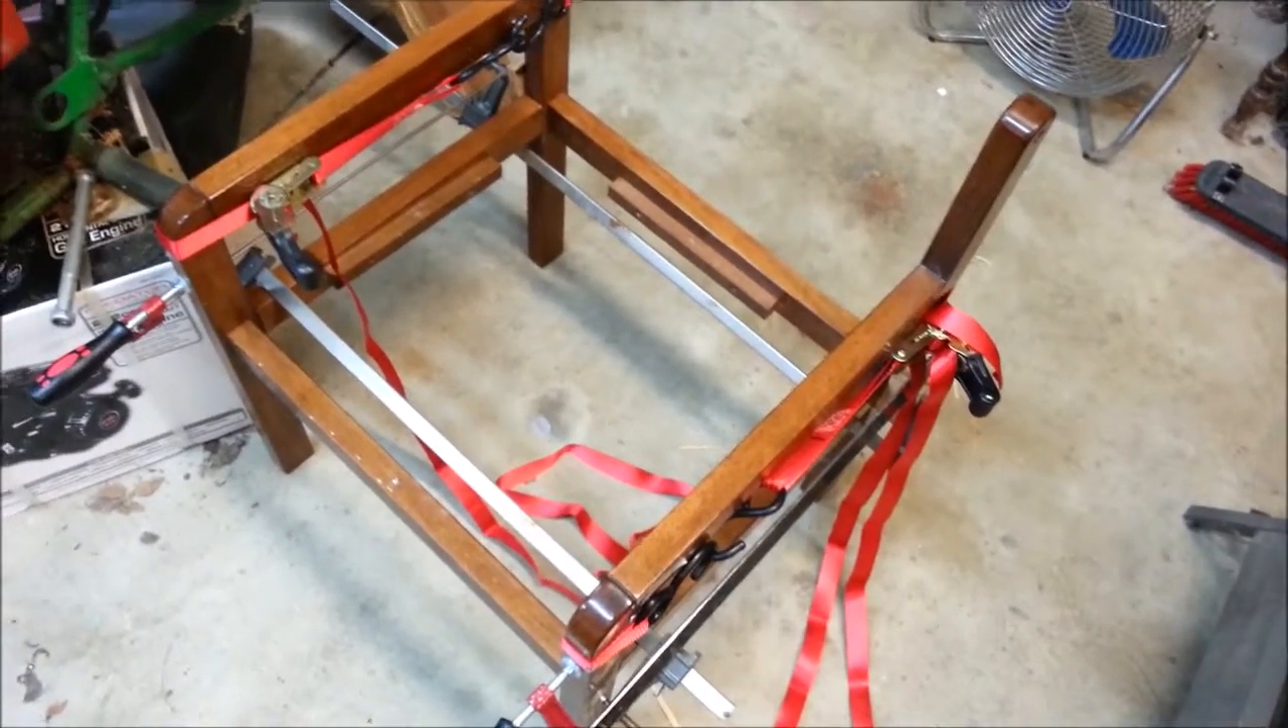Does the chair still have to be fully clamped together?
No.